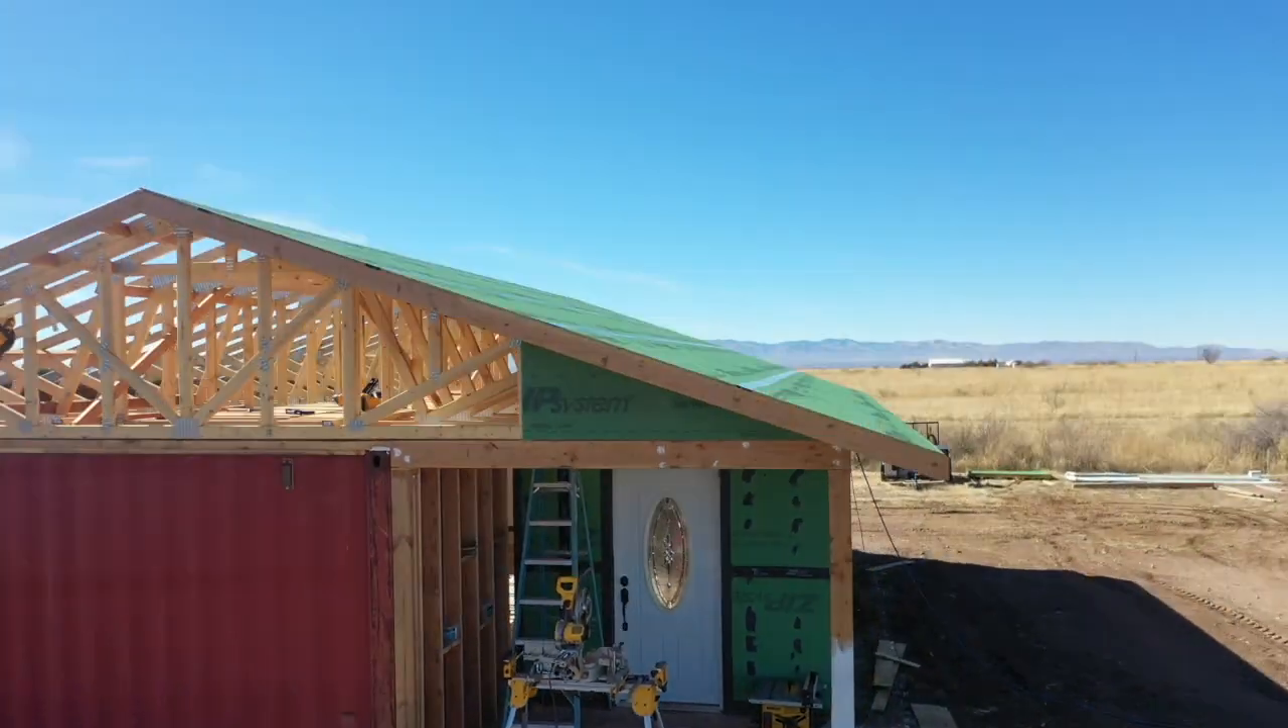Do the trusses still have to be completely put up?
No.